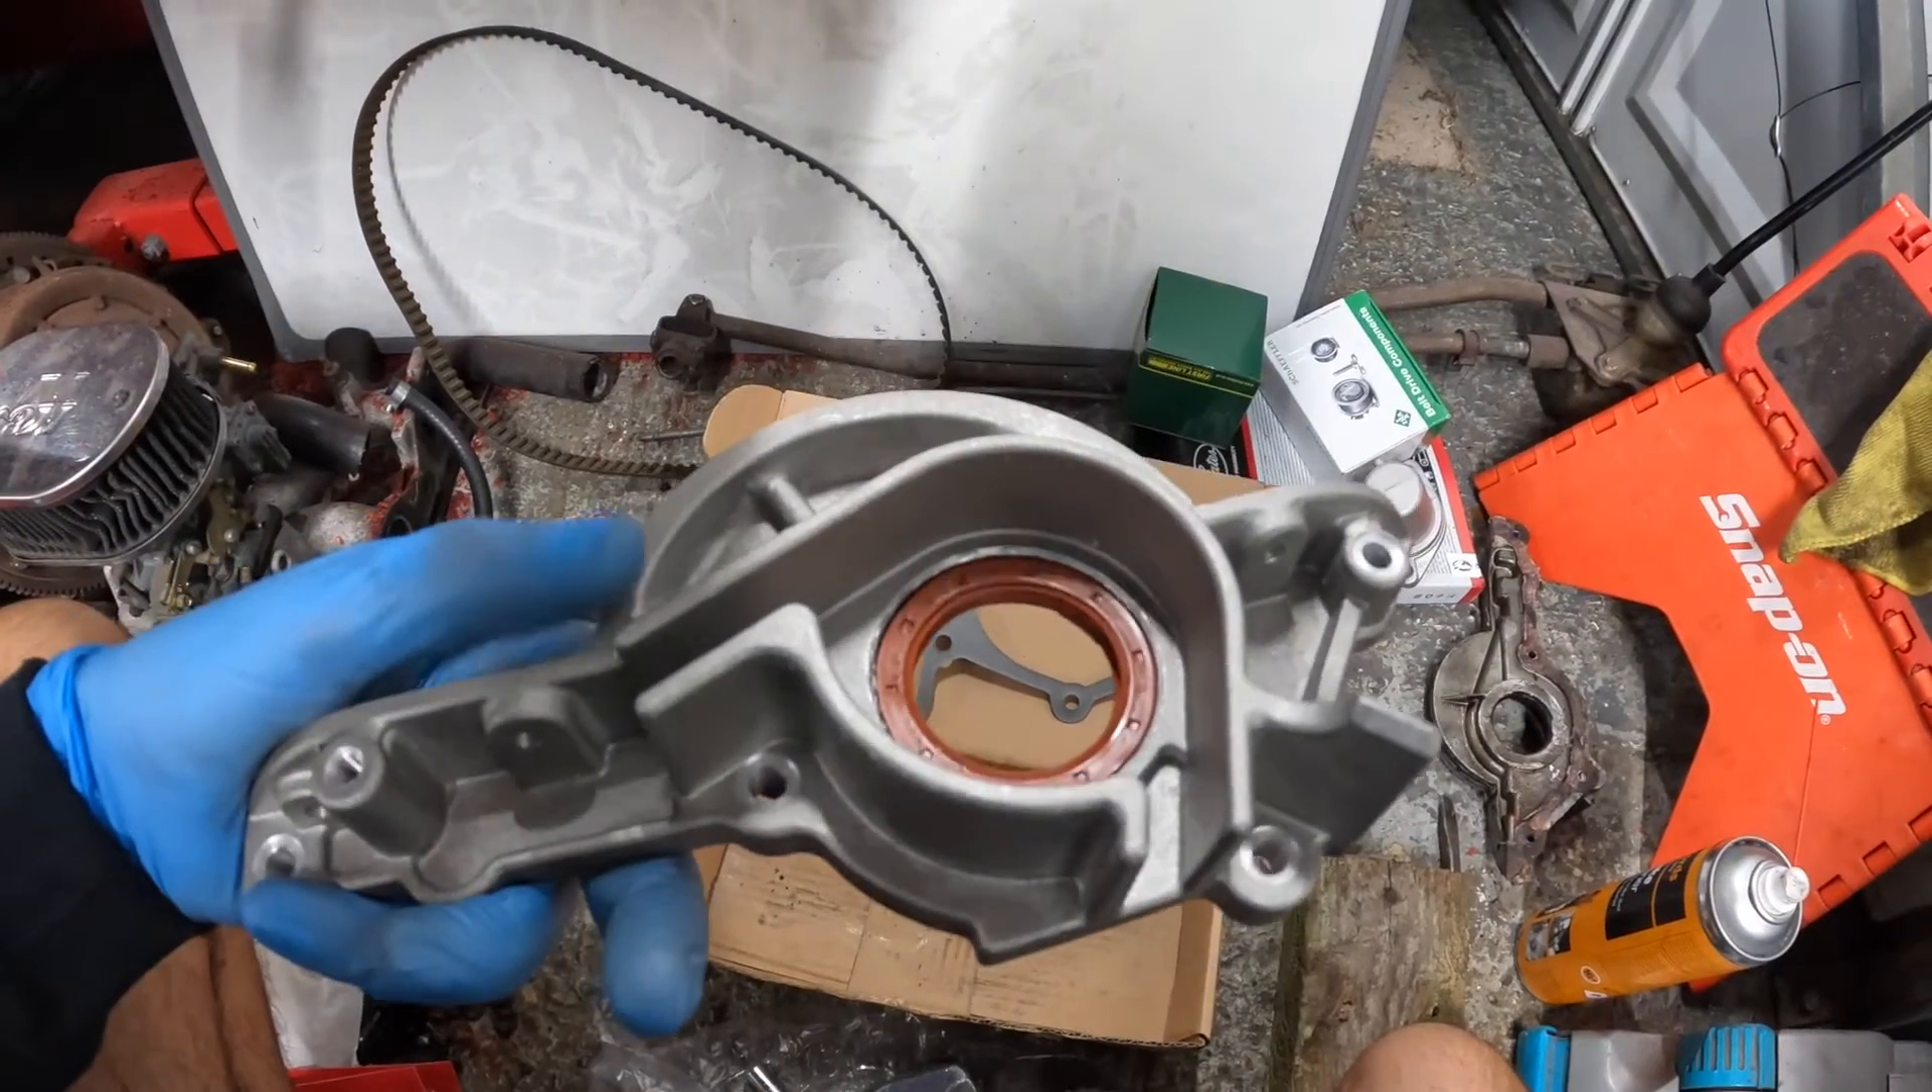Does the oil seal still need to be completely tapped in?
No.